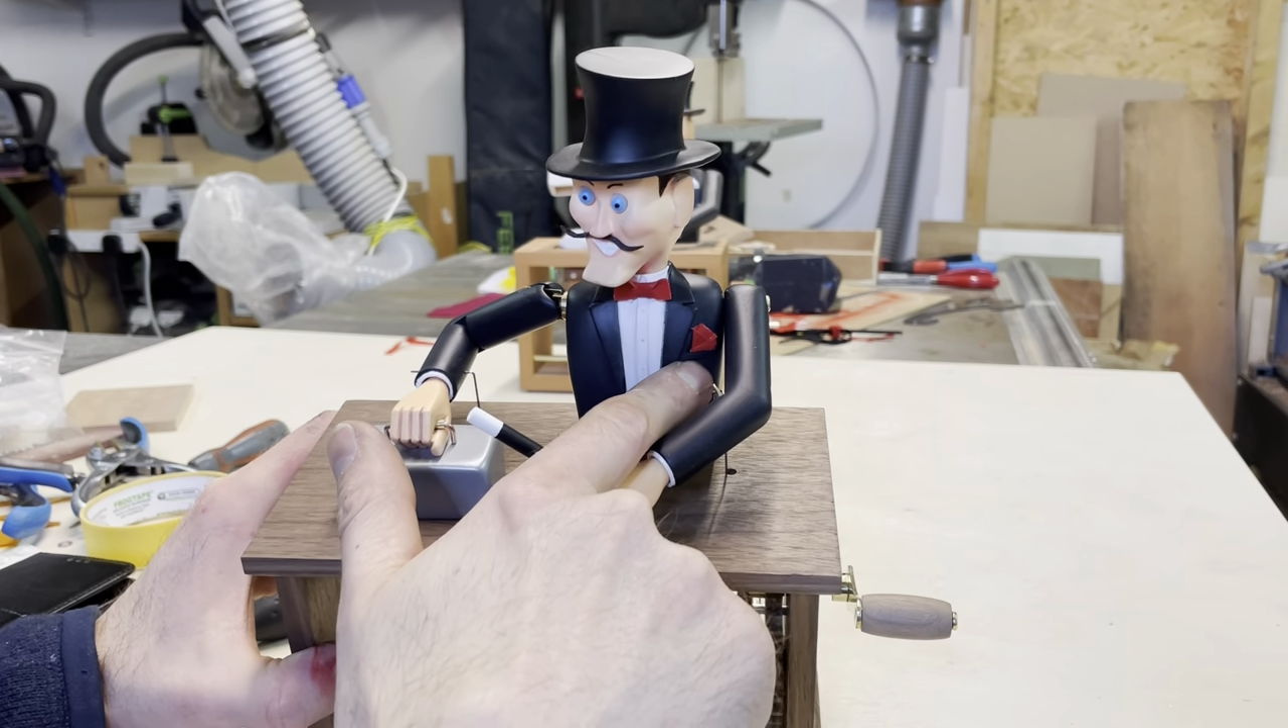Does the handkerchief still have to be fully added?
No.